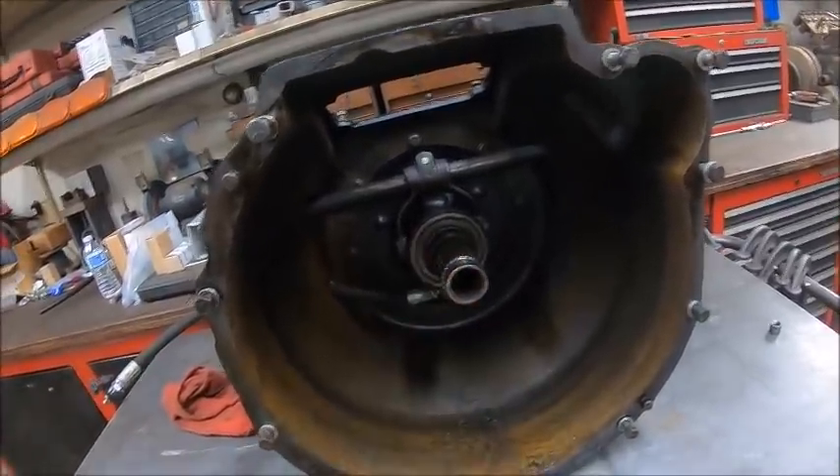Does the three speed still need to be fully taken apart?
Yes.